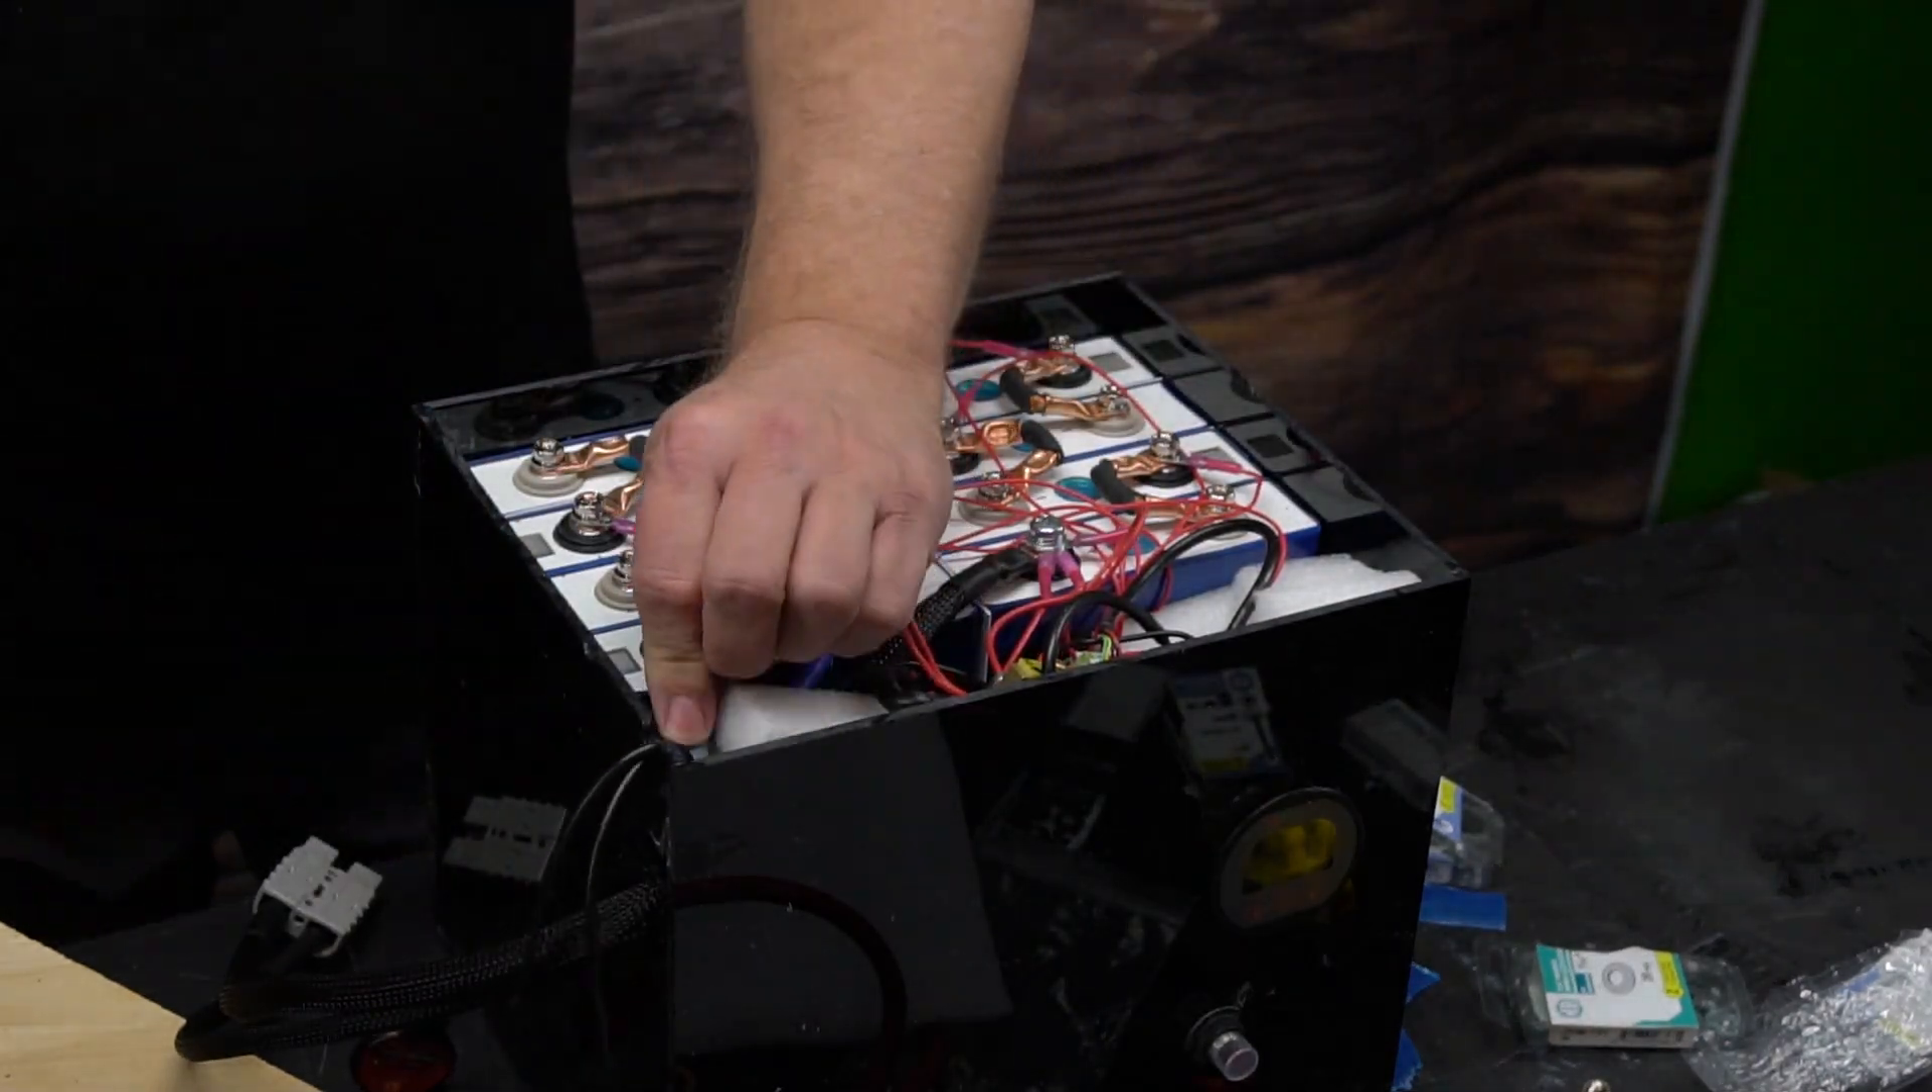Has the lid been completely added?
No.